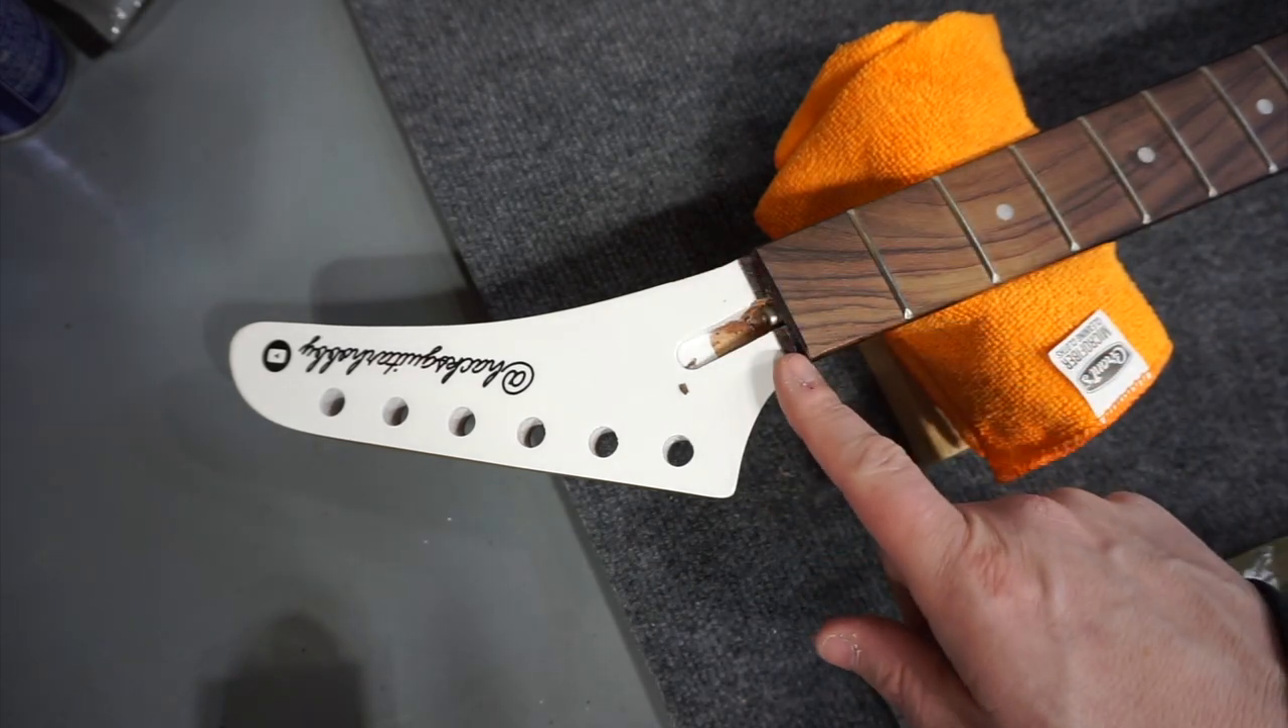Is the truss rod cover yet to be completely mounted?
Yes.